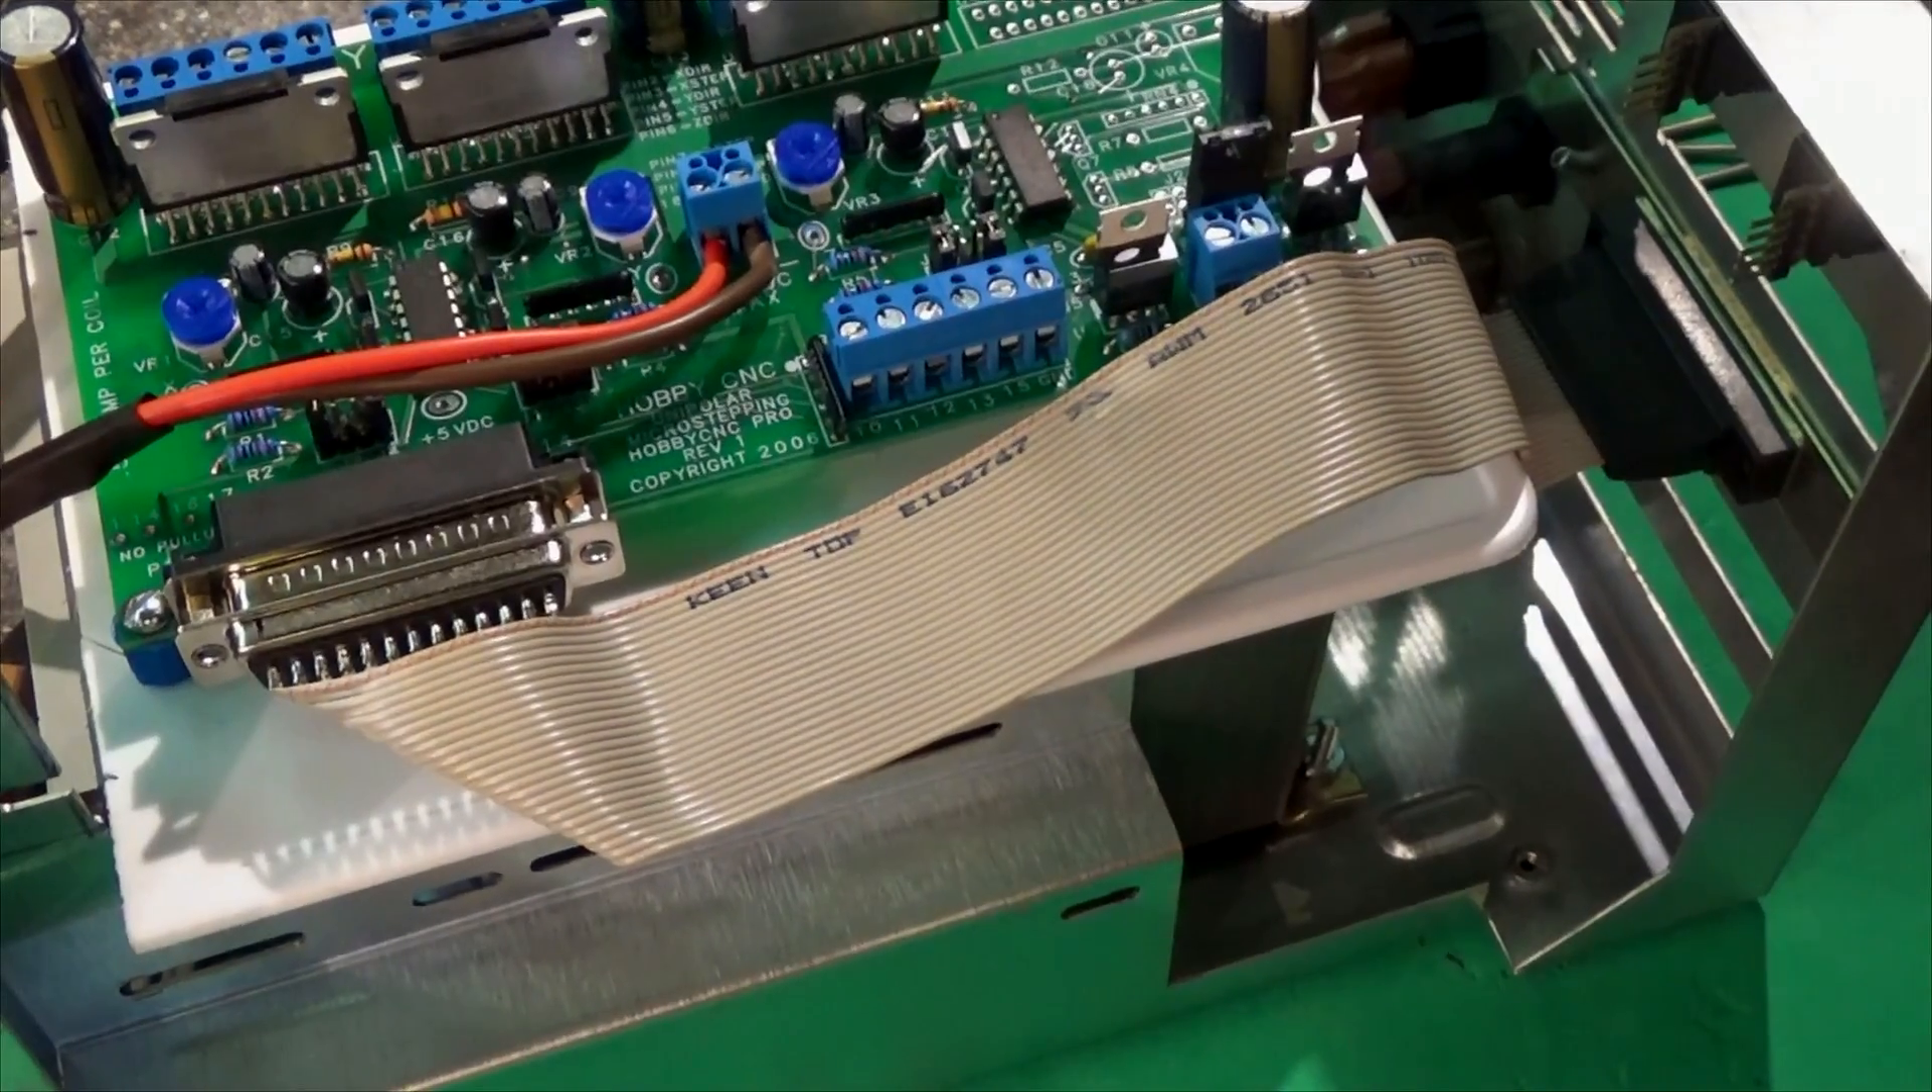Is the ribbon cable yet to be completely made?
No.